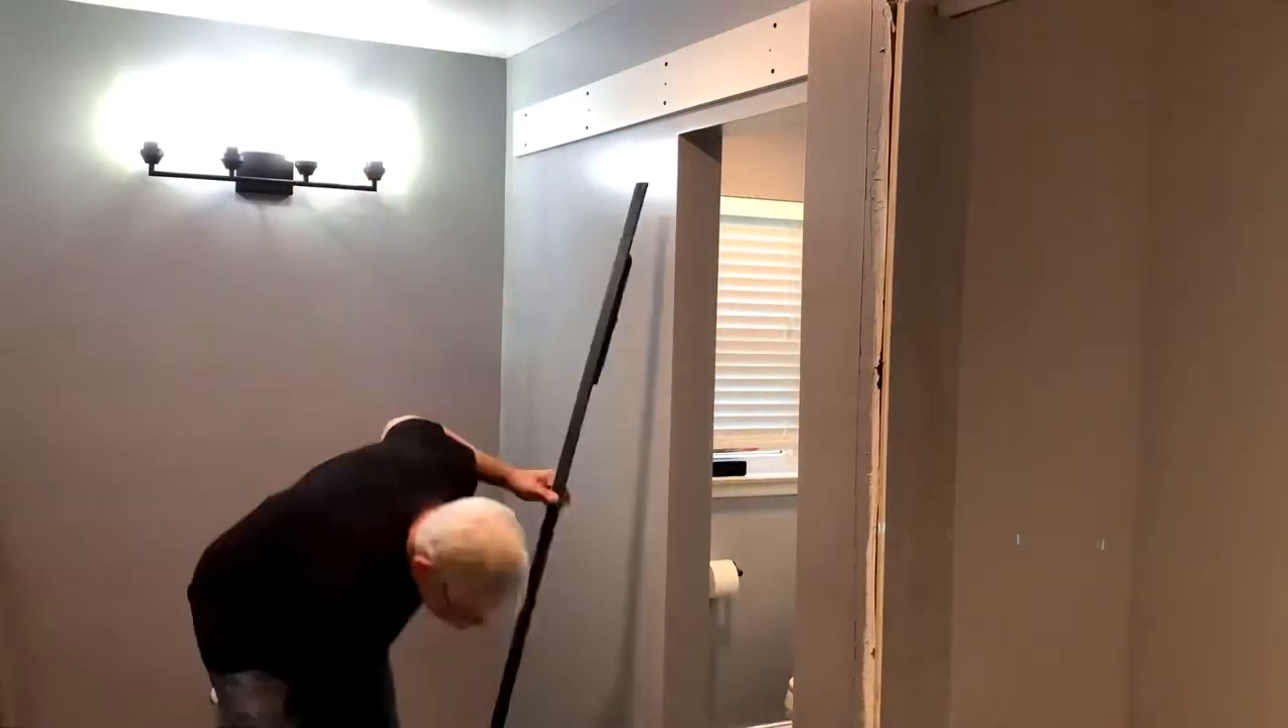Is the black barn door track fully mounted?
No.